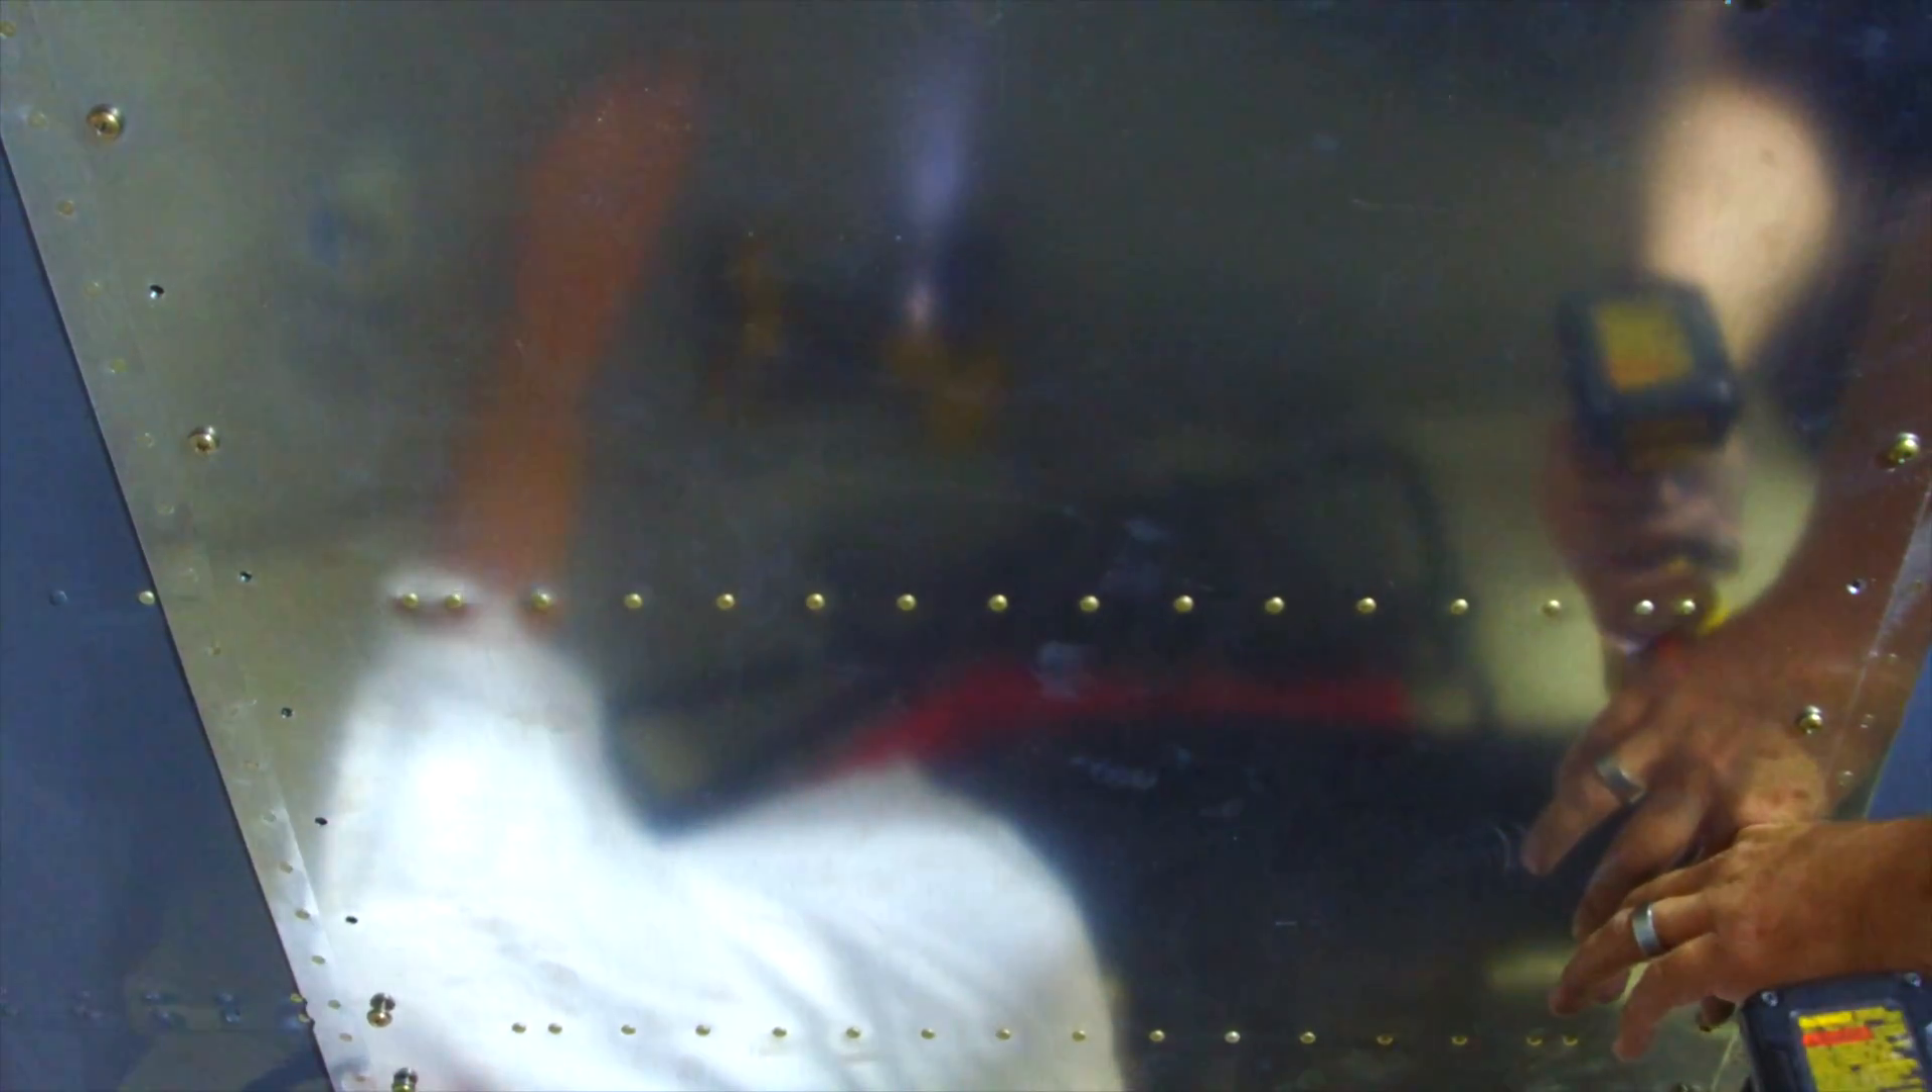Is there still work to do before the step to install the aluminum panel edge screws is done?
Yes.